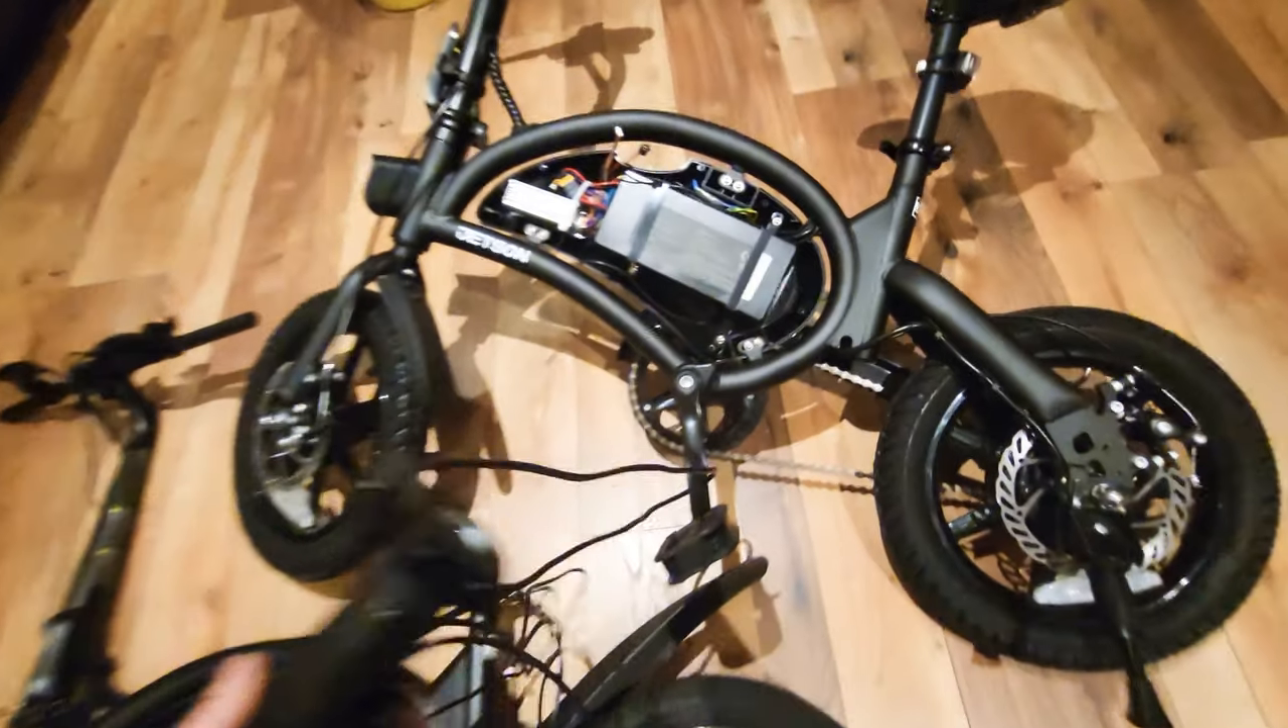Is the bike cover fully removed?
Yes.